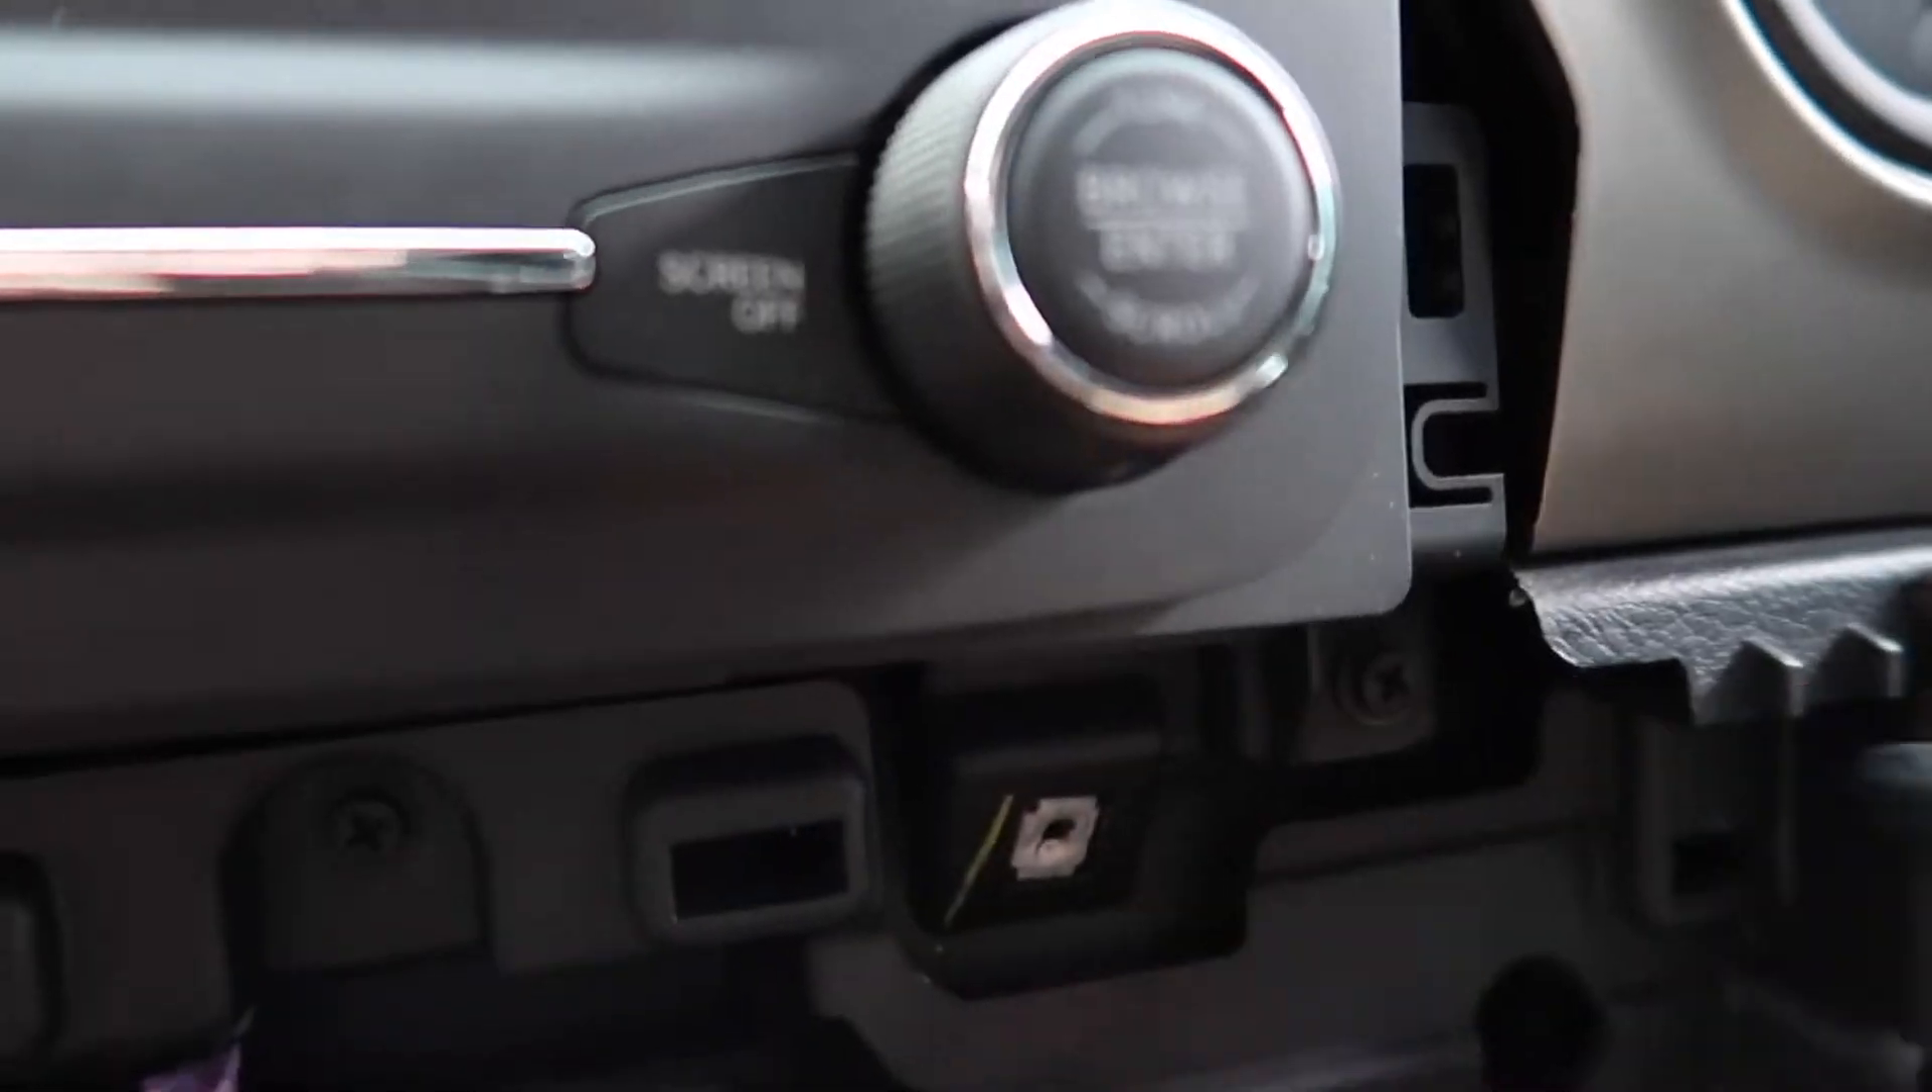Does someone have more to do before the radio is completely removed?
Yes.